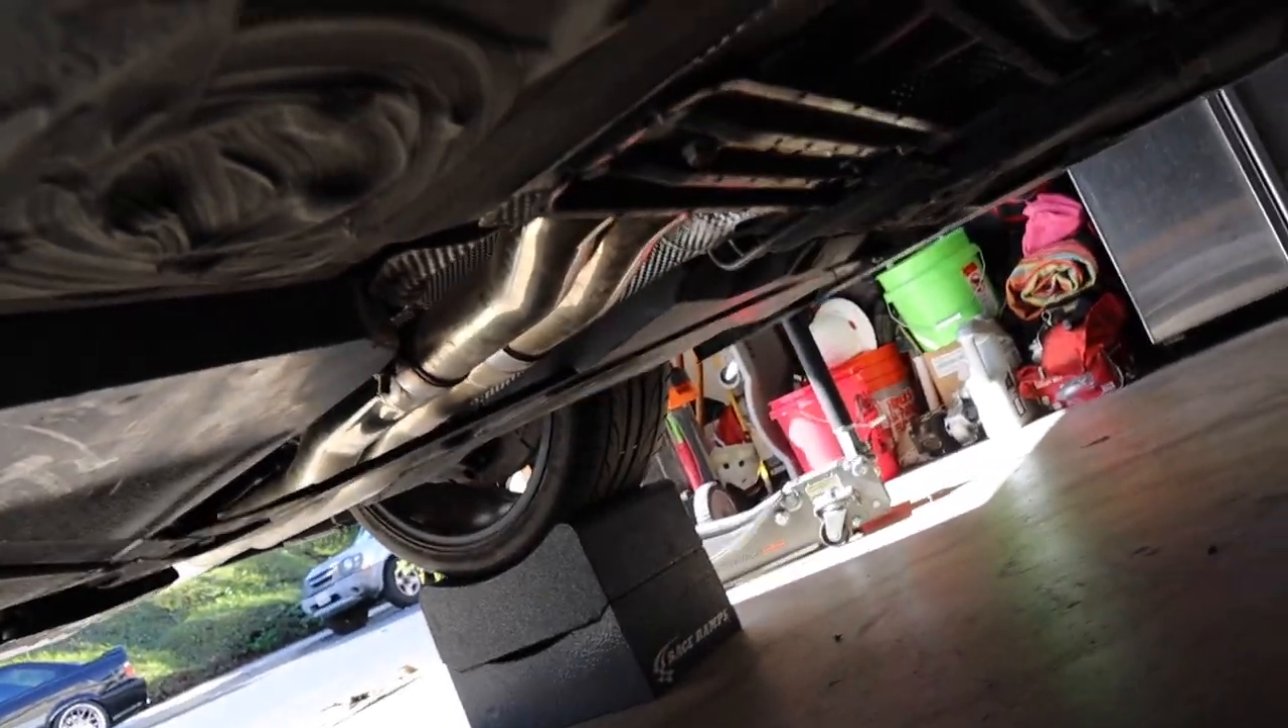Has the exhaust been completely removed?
No.